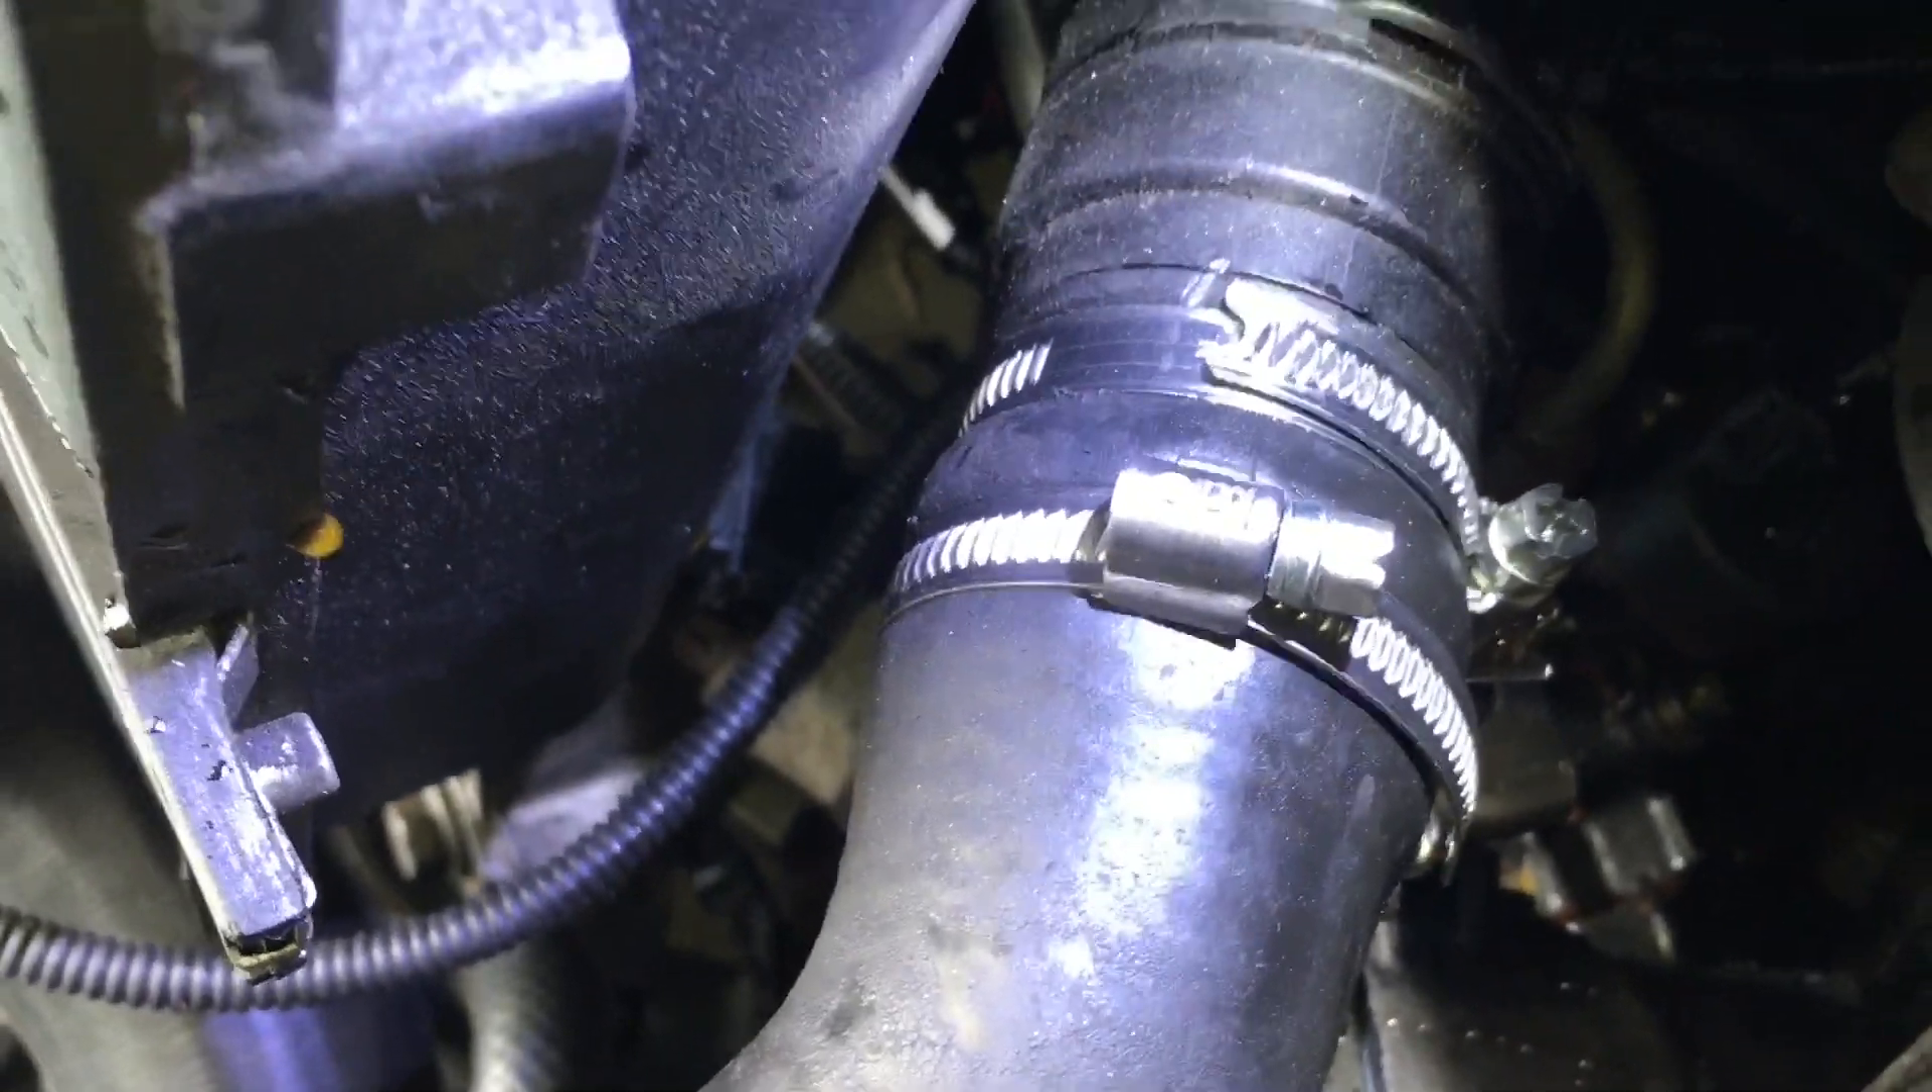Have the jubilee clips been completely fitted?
Yes.